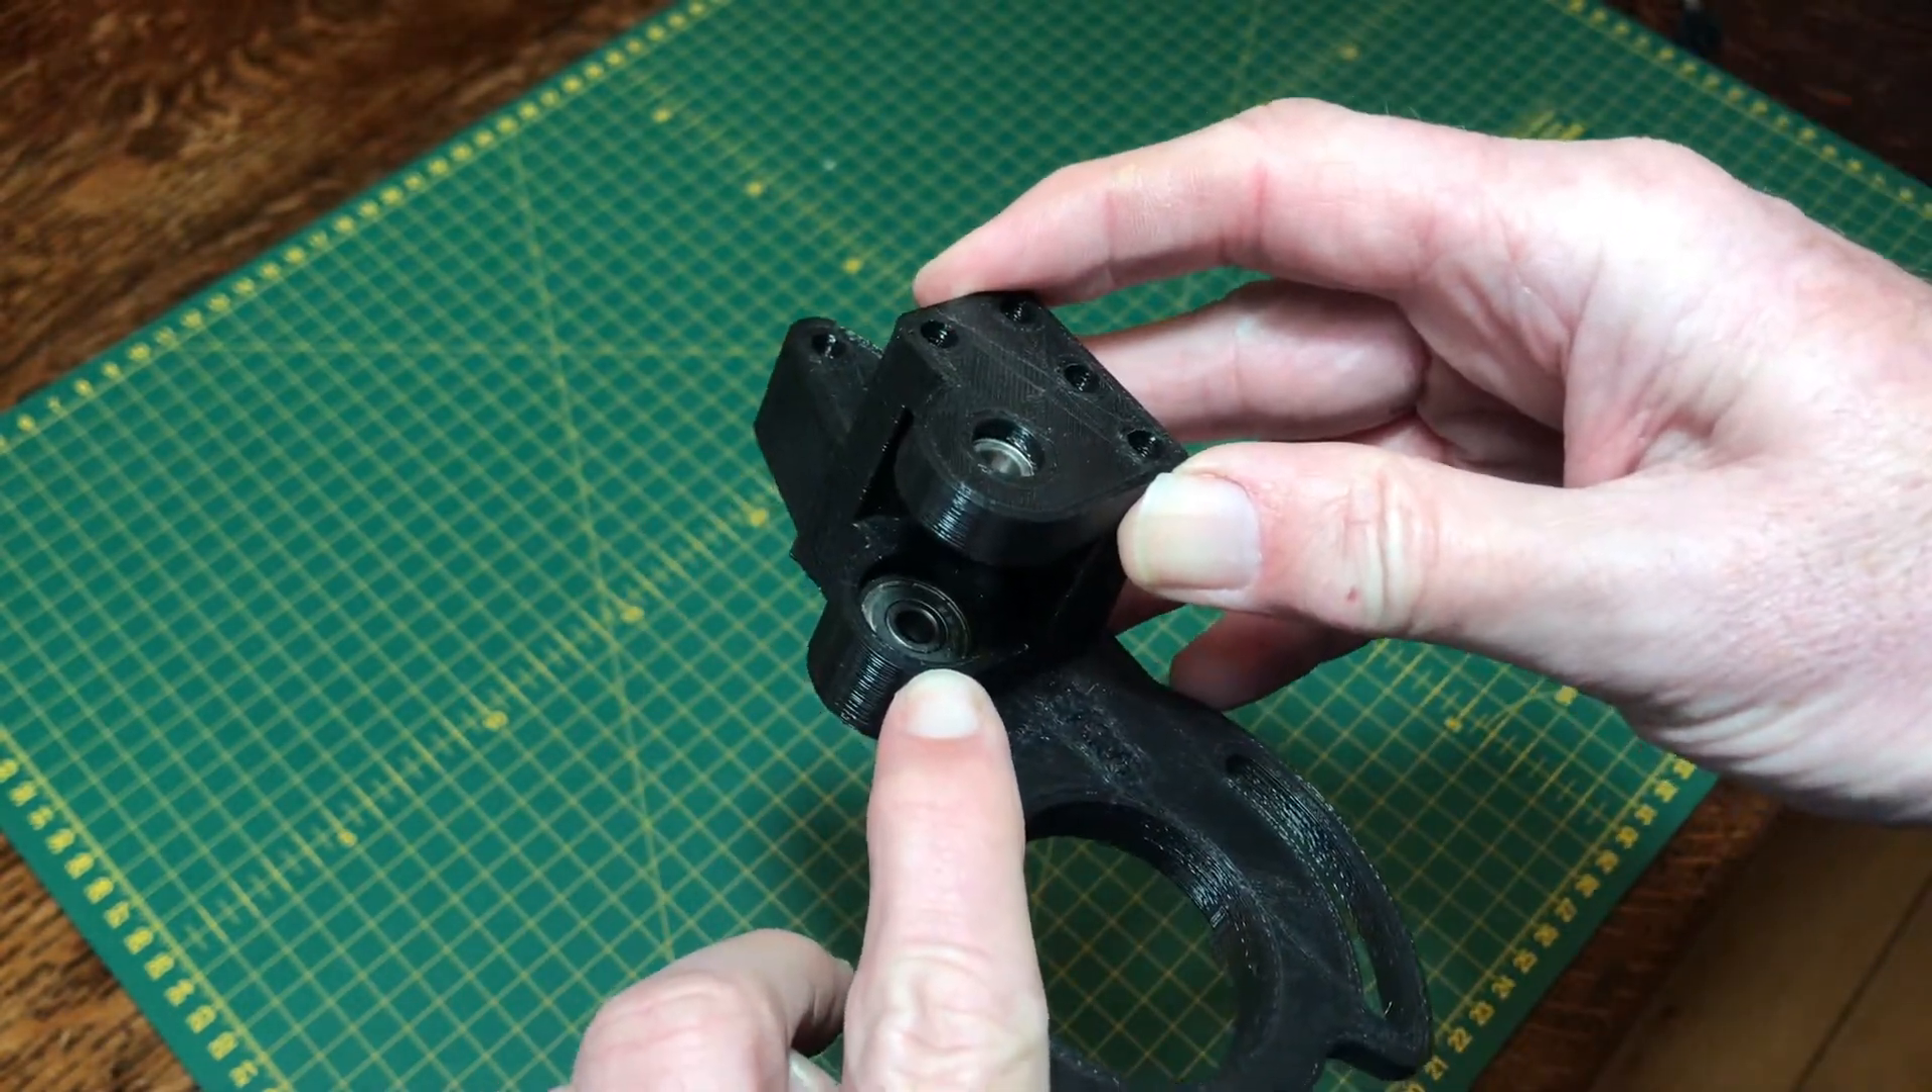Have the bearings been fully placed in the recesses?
Yes.